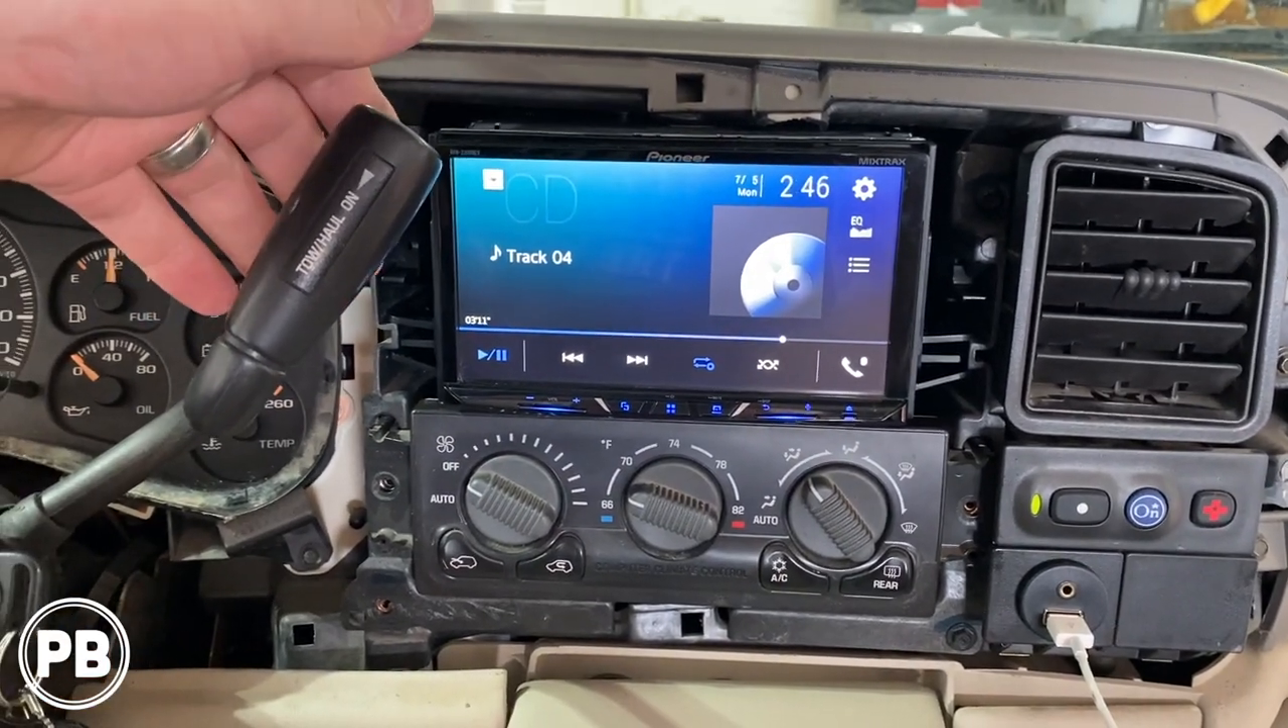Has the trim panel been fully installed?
No.